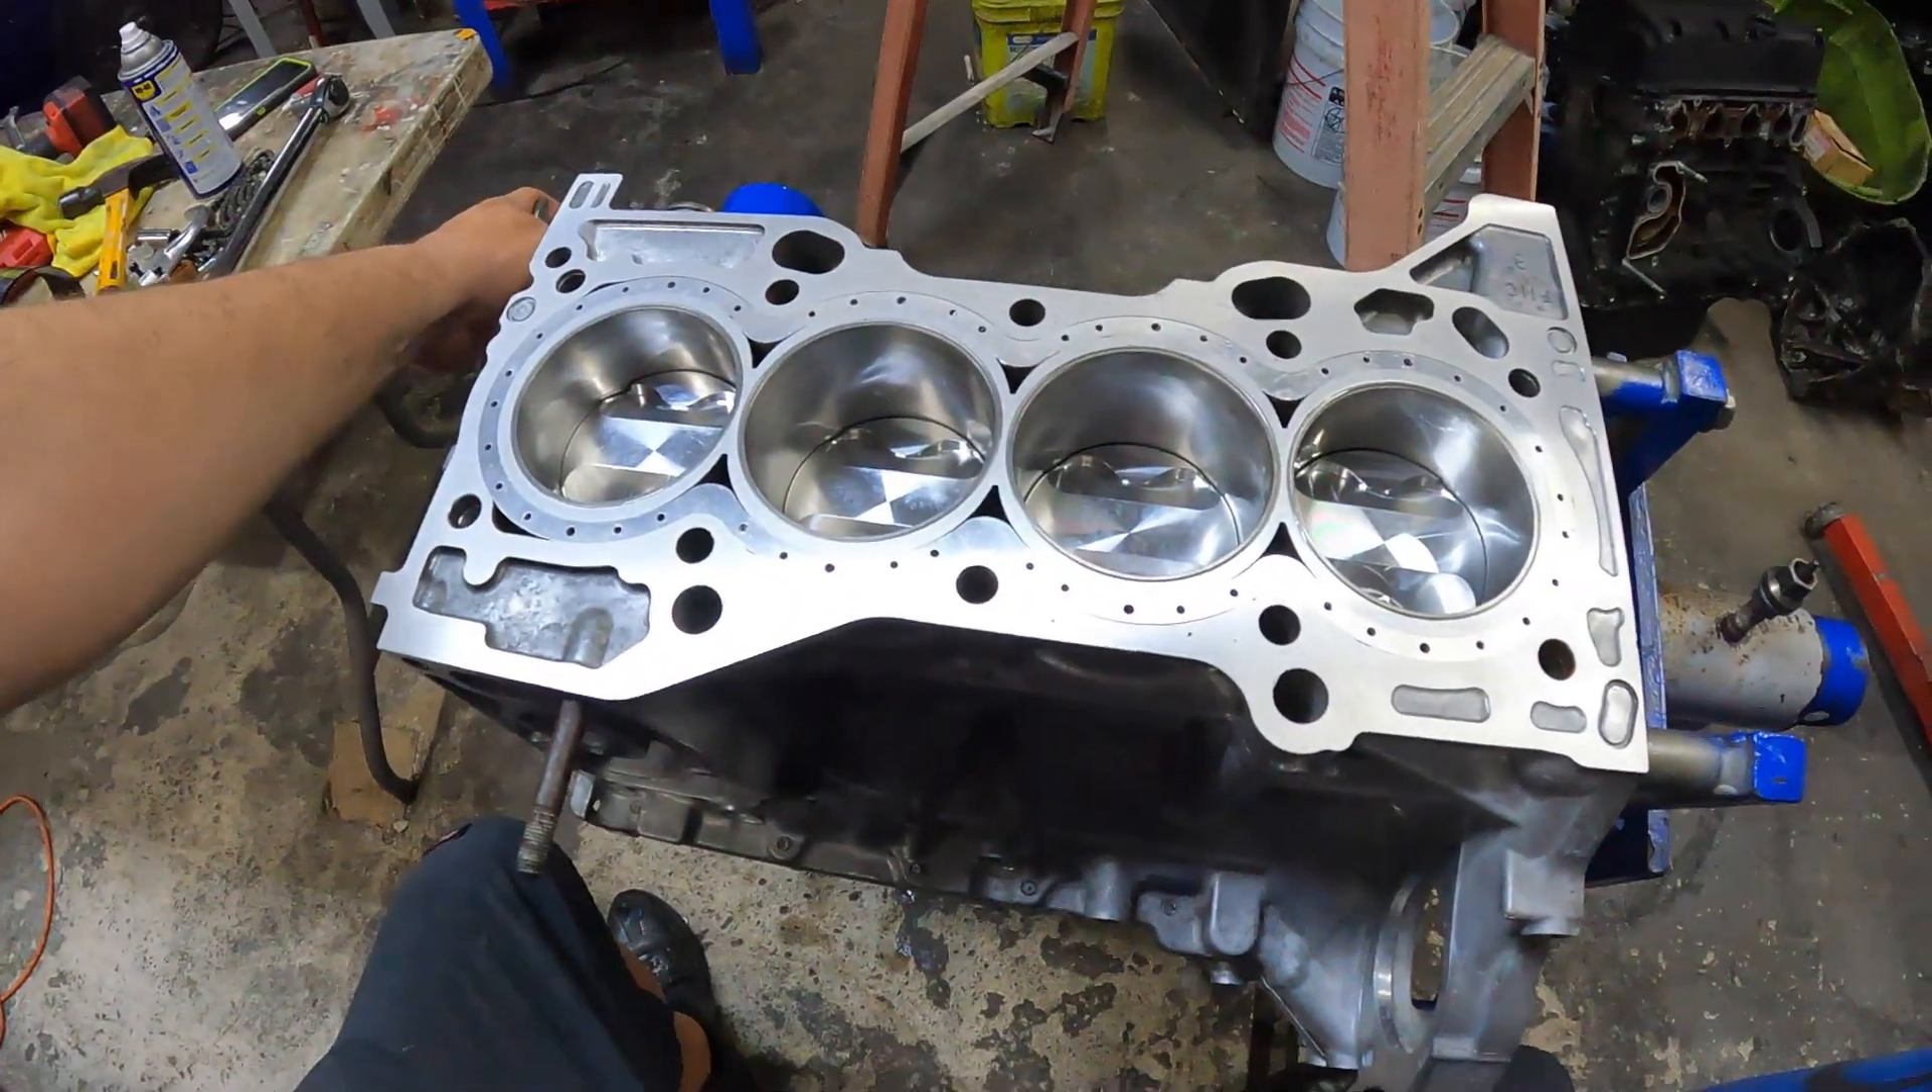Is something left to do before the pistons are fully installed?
No.